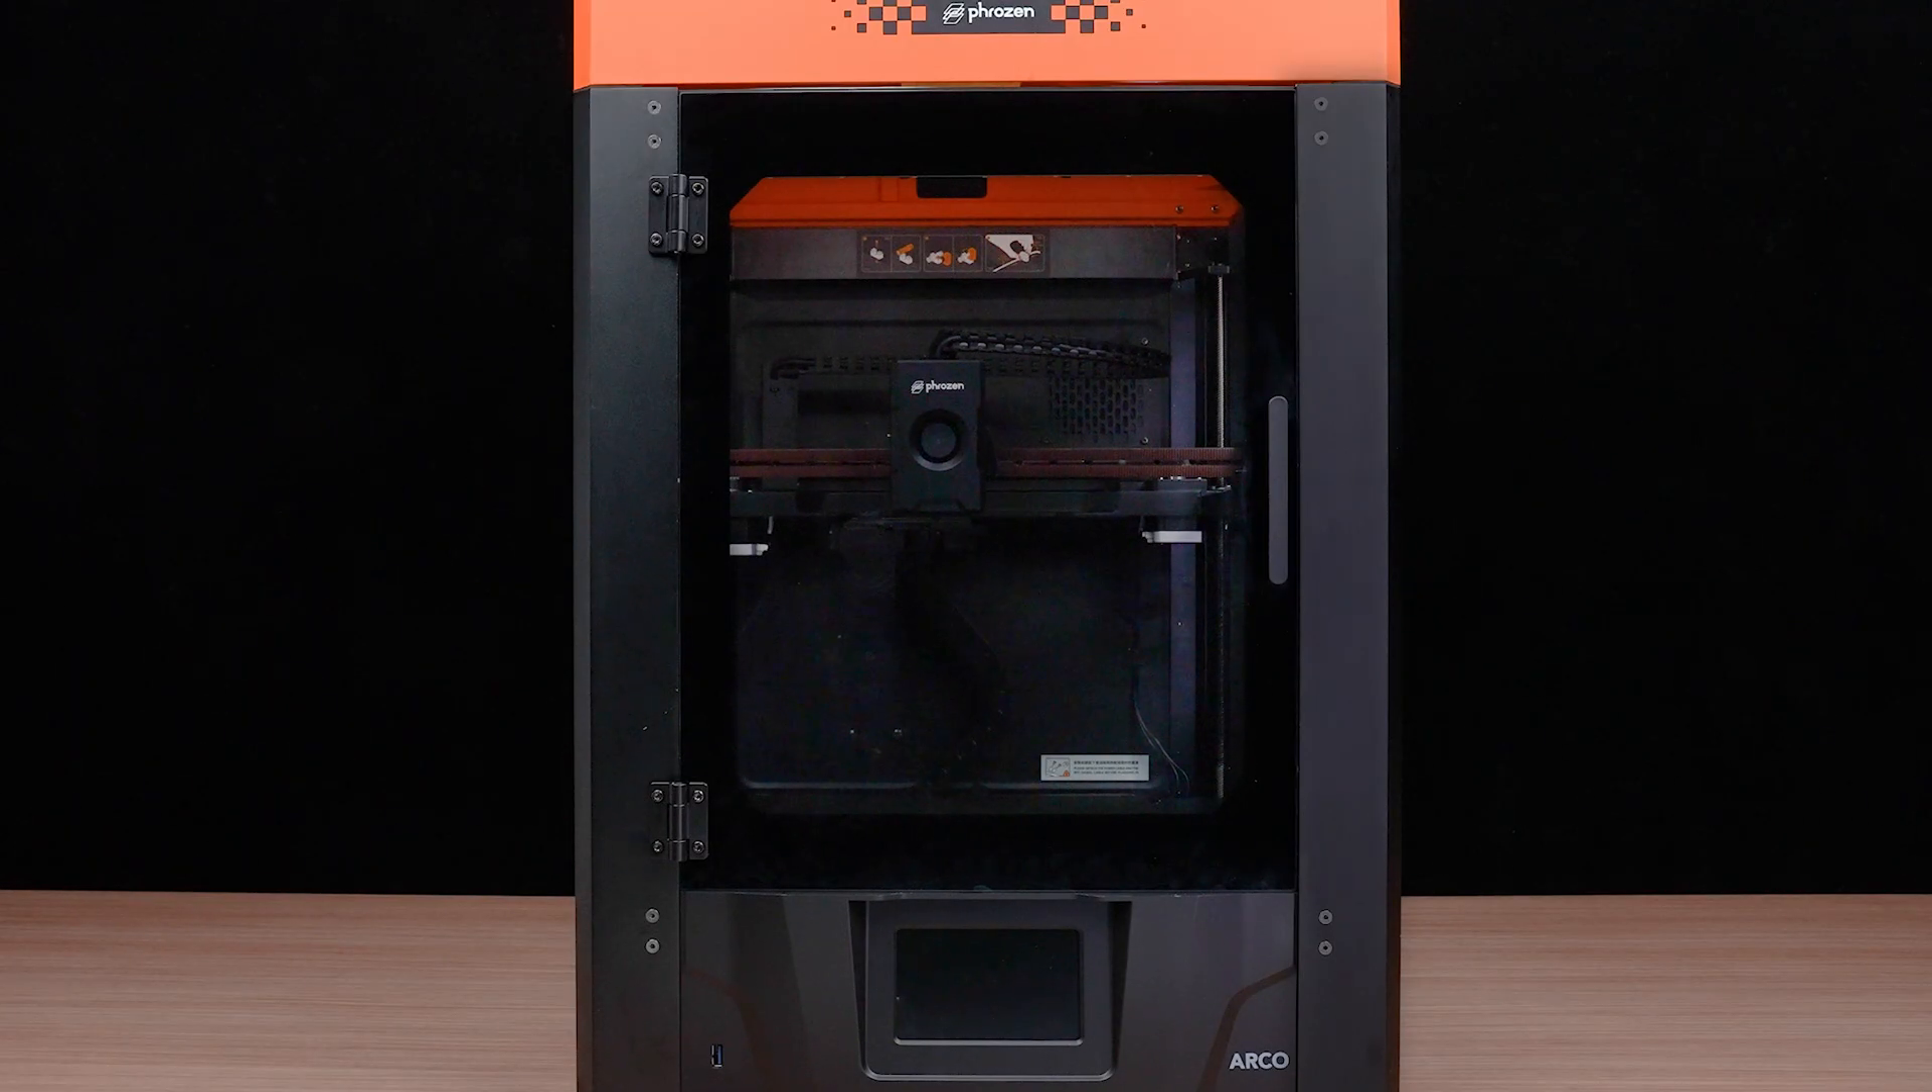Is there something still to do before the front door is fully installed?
No.